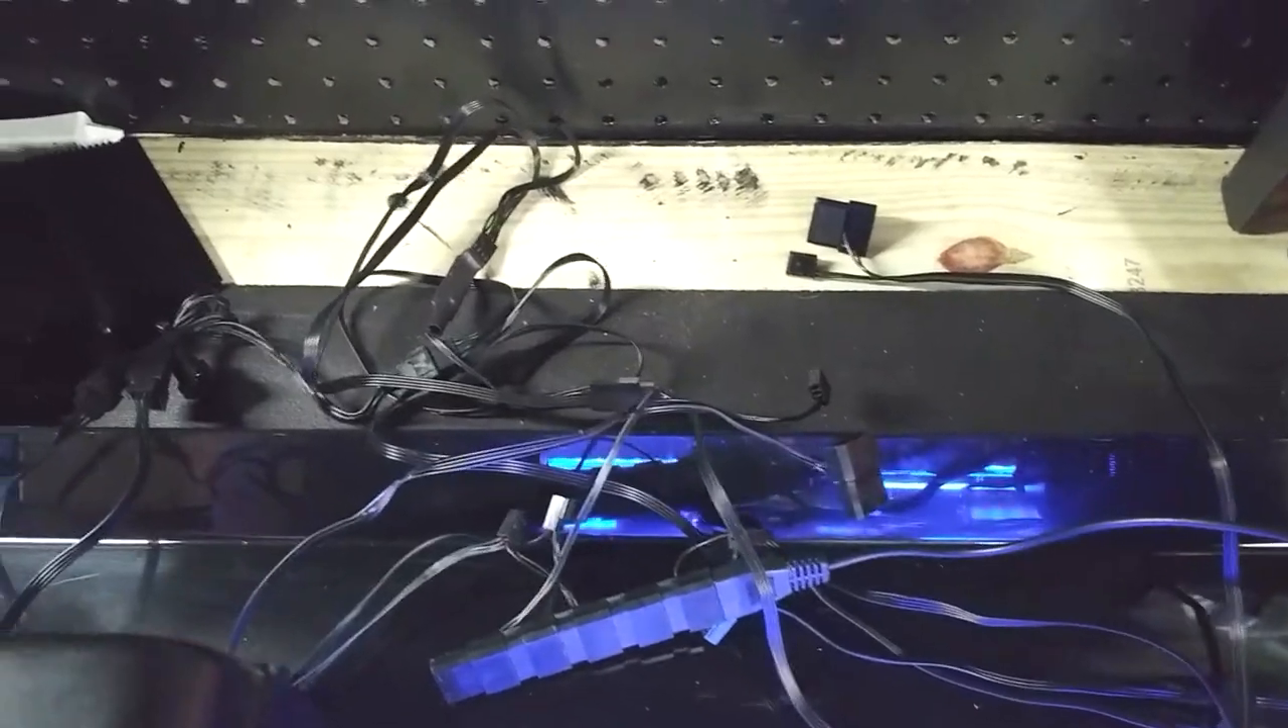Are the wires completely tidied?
No.